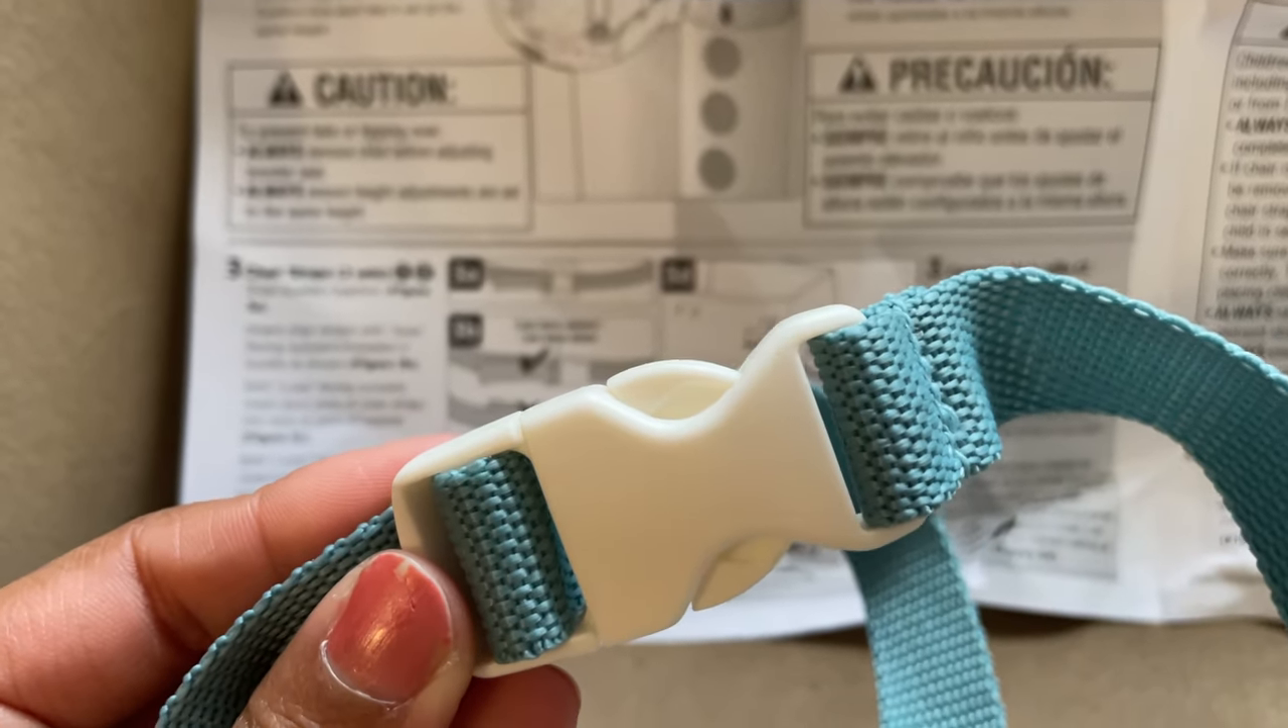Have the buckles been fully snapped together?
Yes.